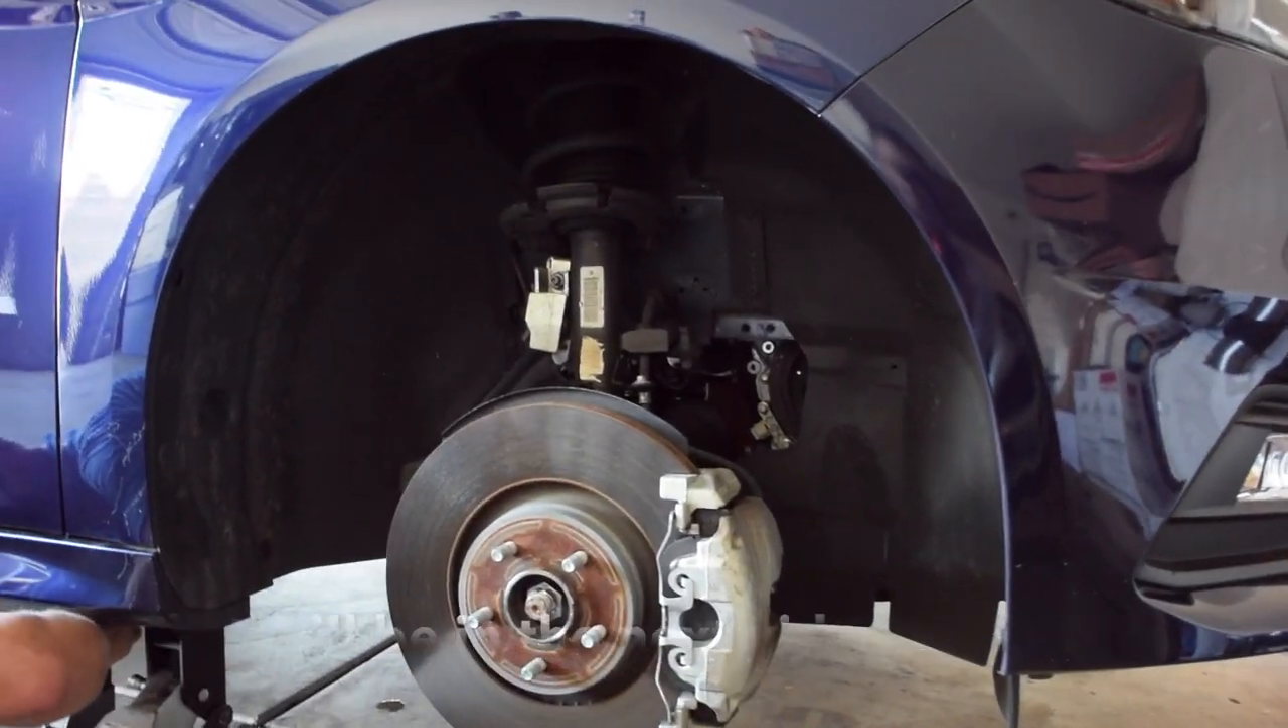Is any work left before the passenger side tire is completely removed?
No.